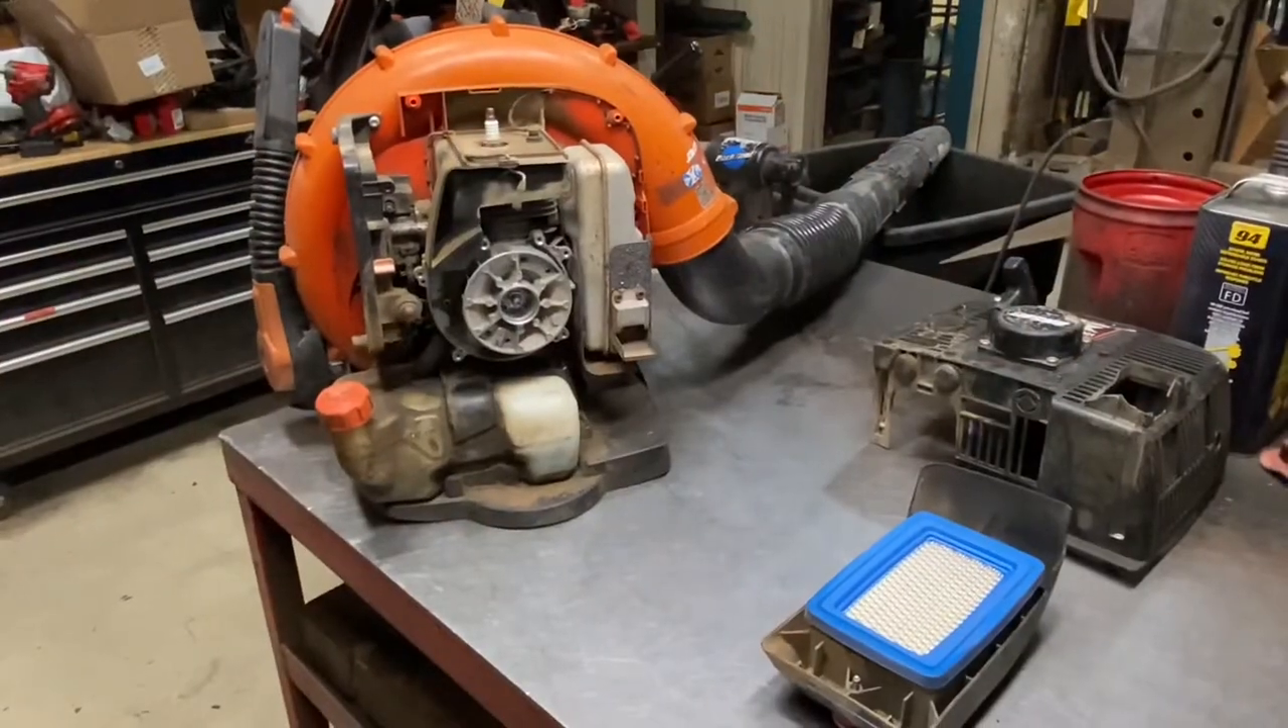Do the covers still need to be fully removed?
No.